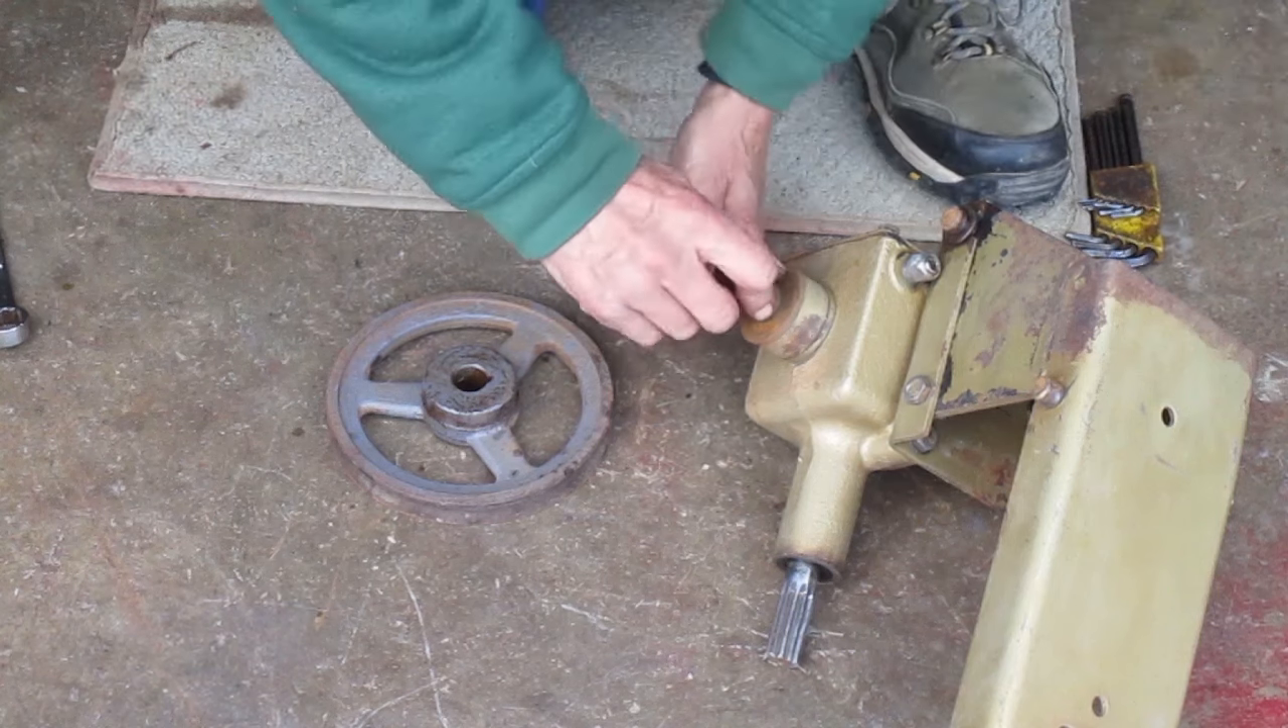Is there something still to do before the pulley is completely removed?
No.